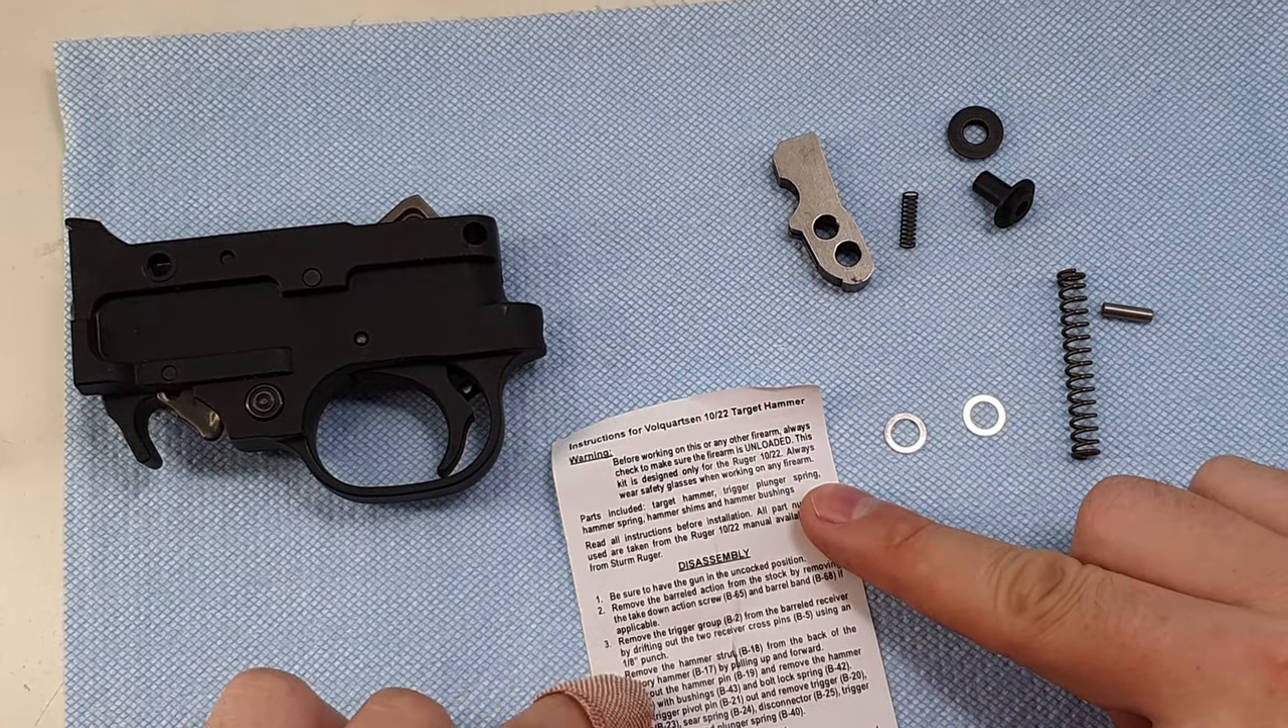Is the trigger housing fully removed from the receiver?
Yes.